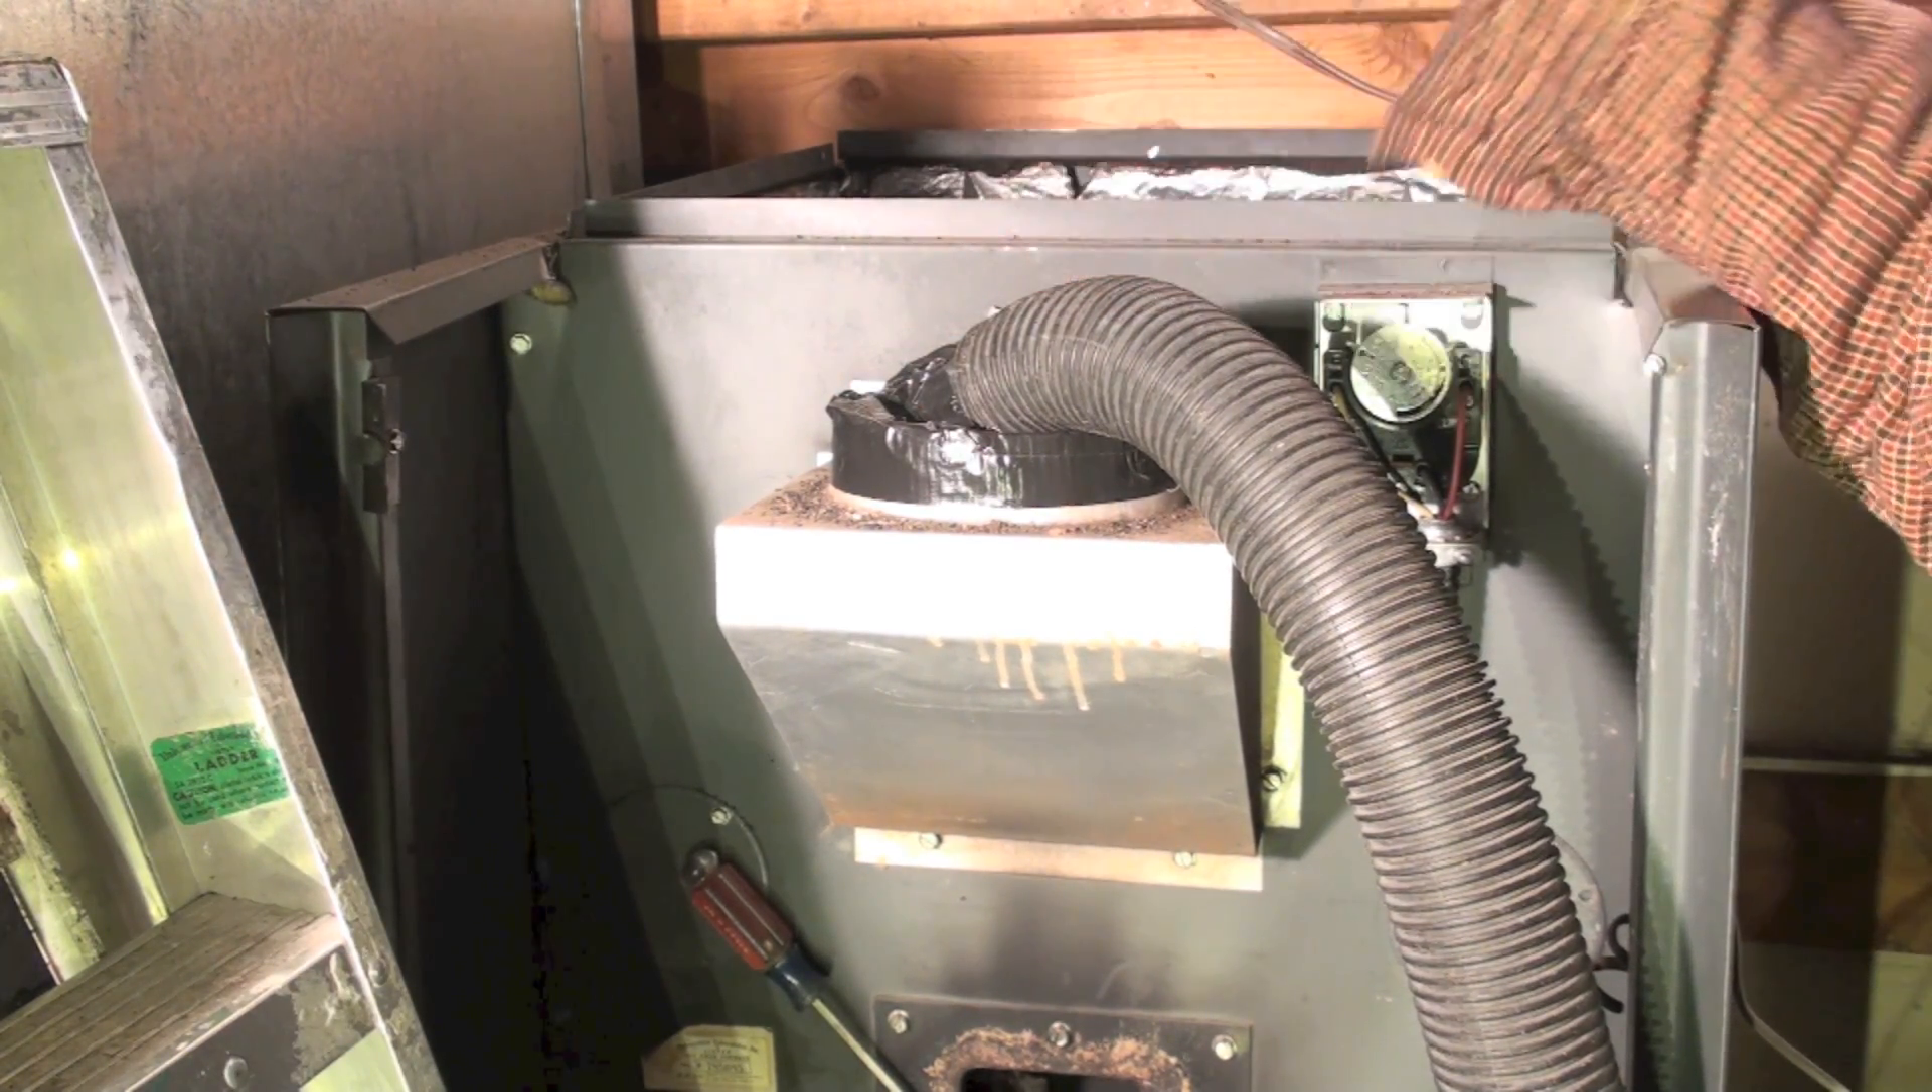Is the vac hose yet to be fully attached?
No.